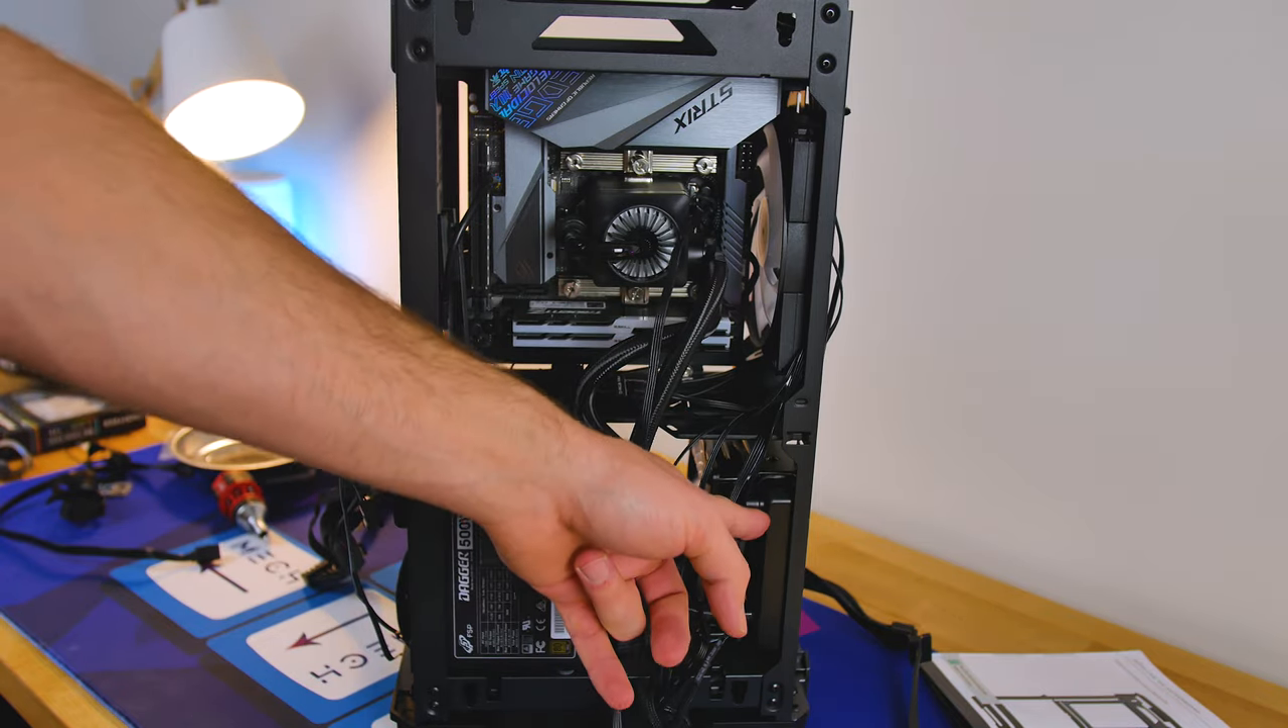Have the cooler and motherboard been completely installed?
Yes.